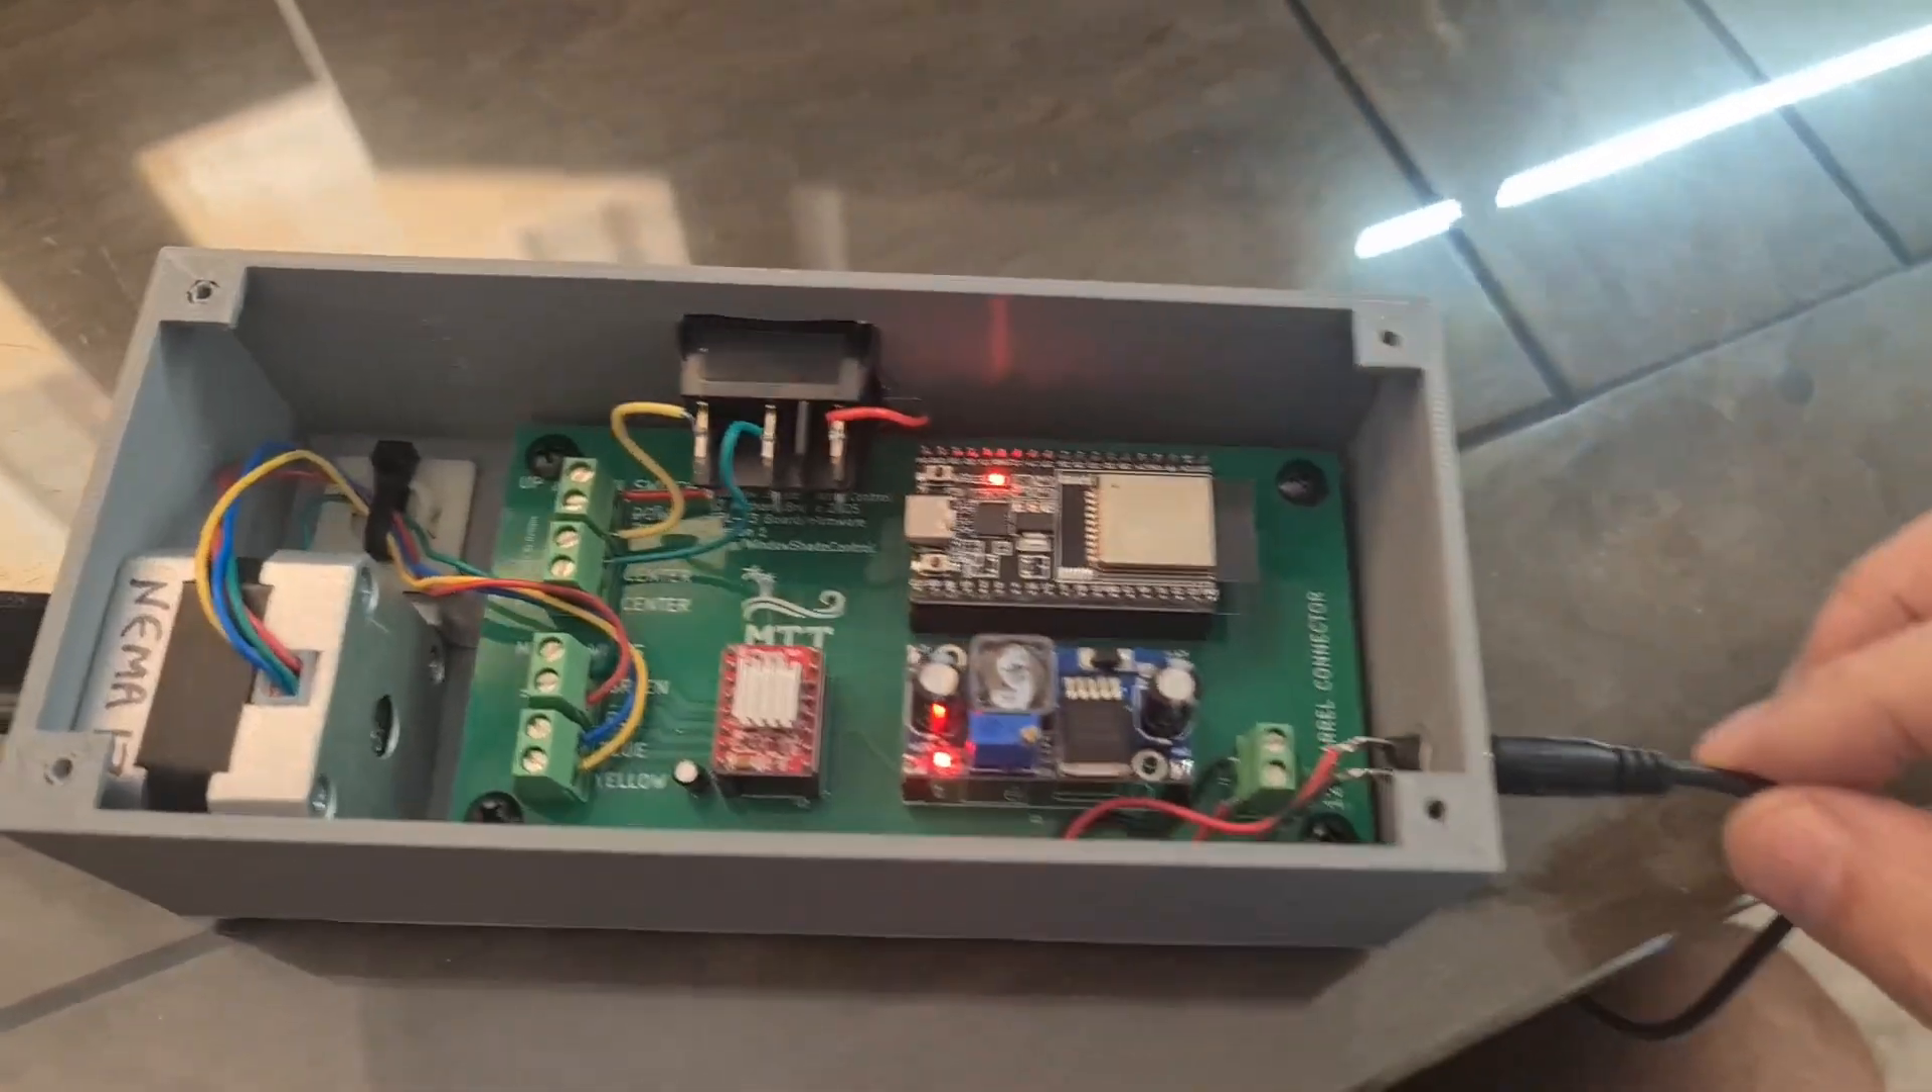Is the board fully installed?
Yes.